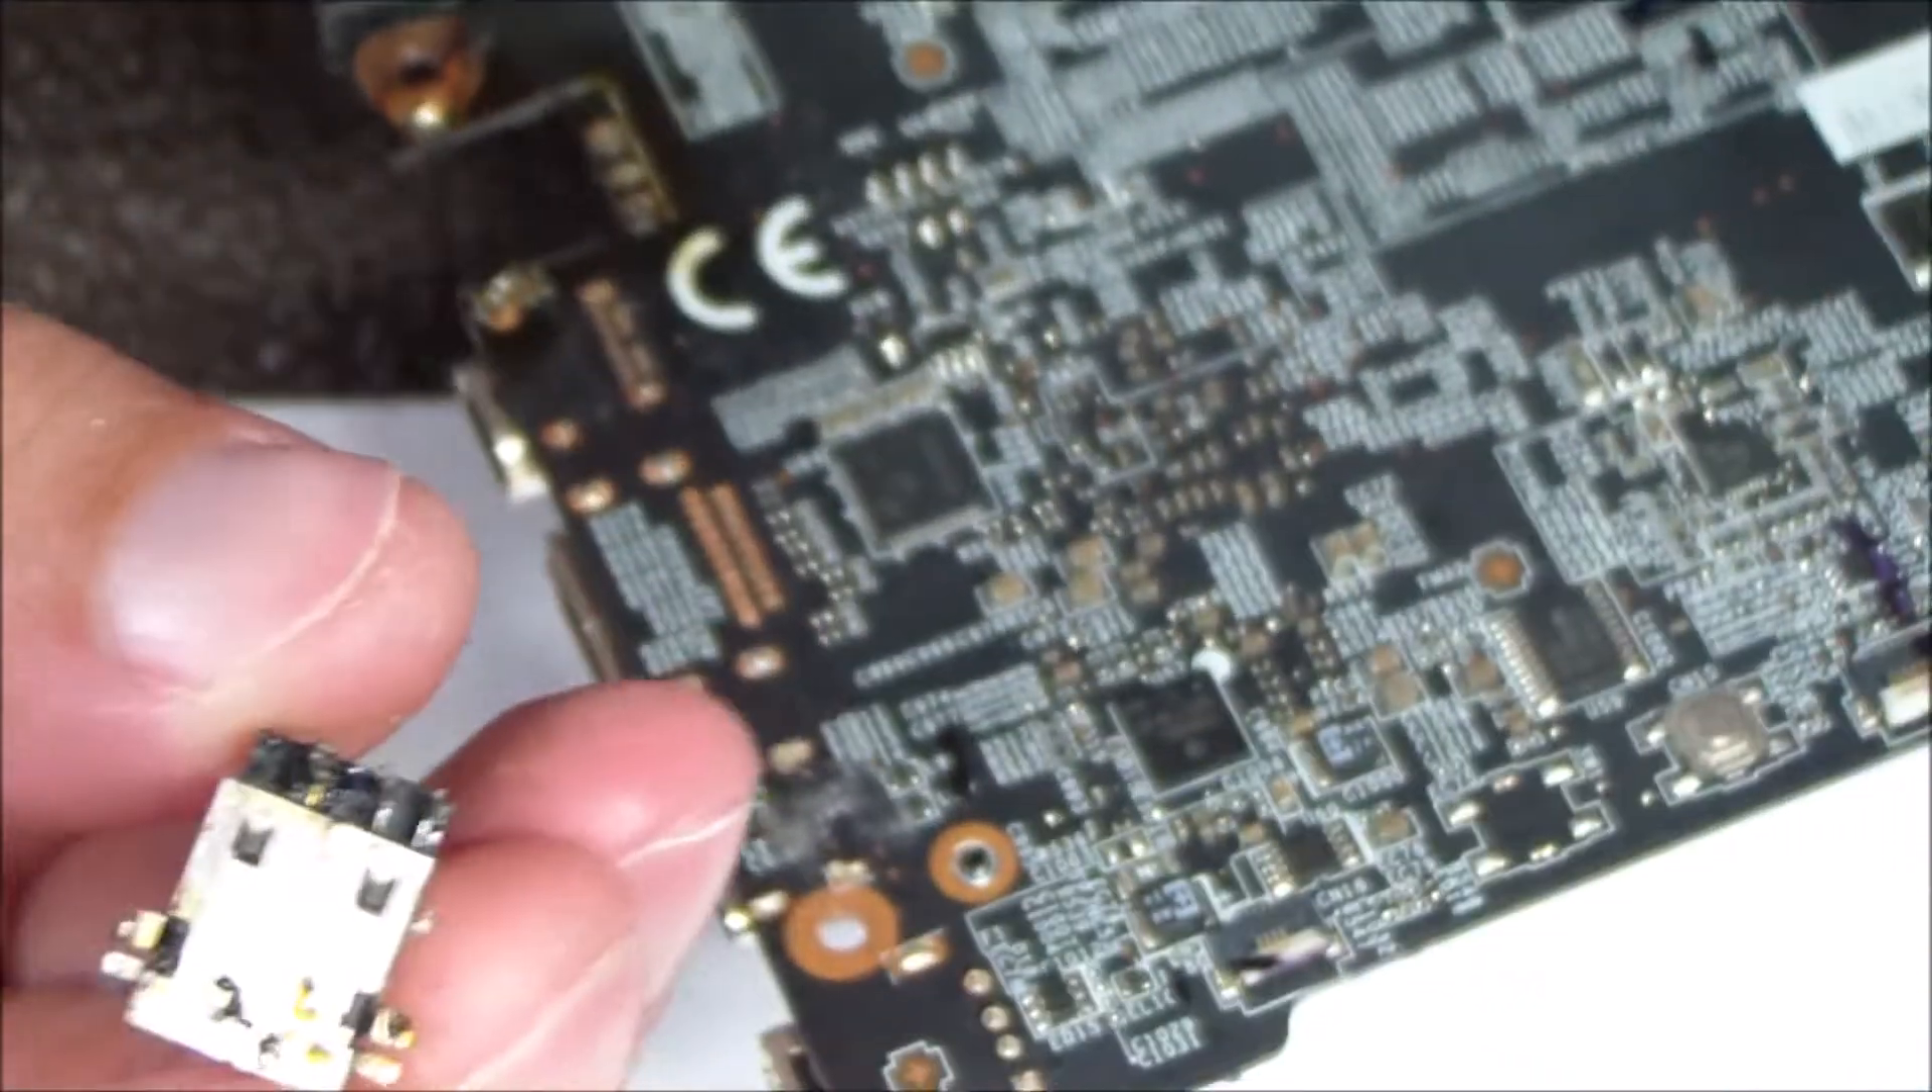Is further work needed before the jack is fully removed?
No.